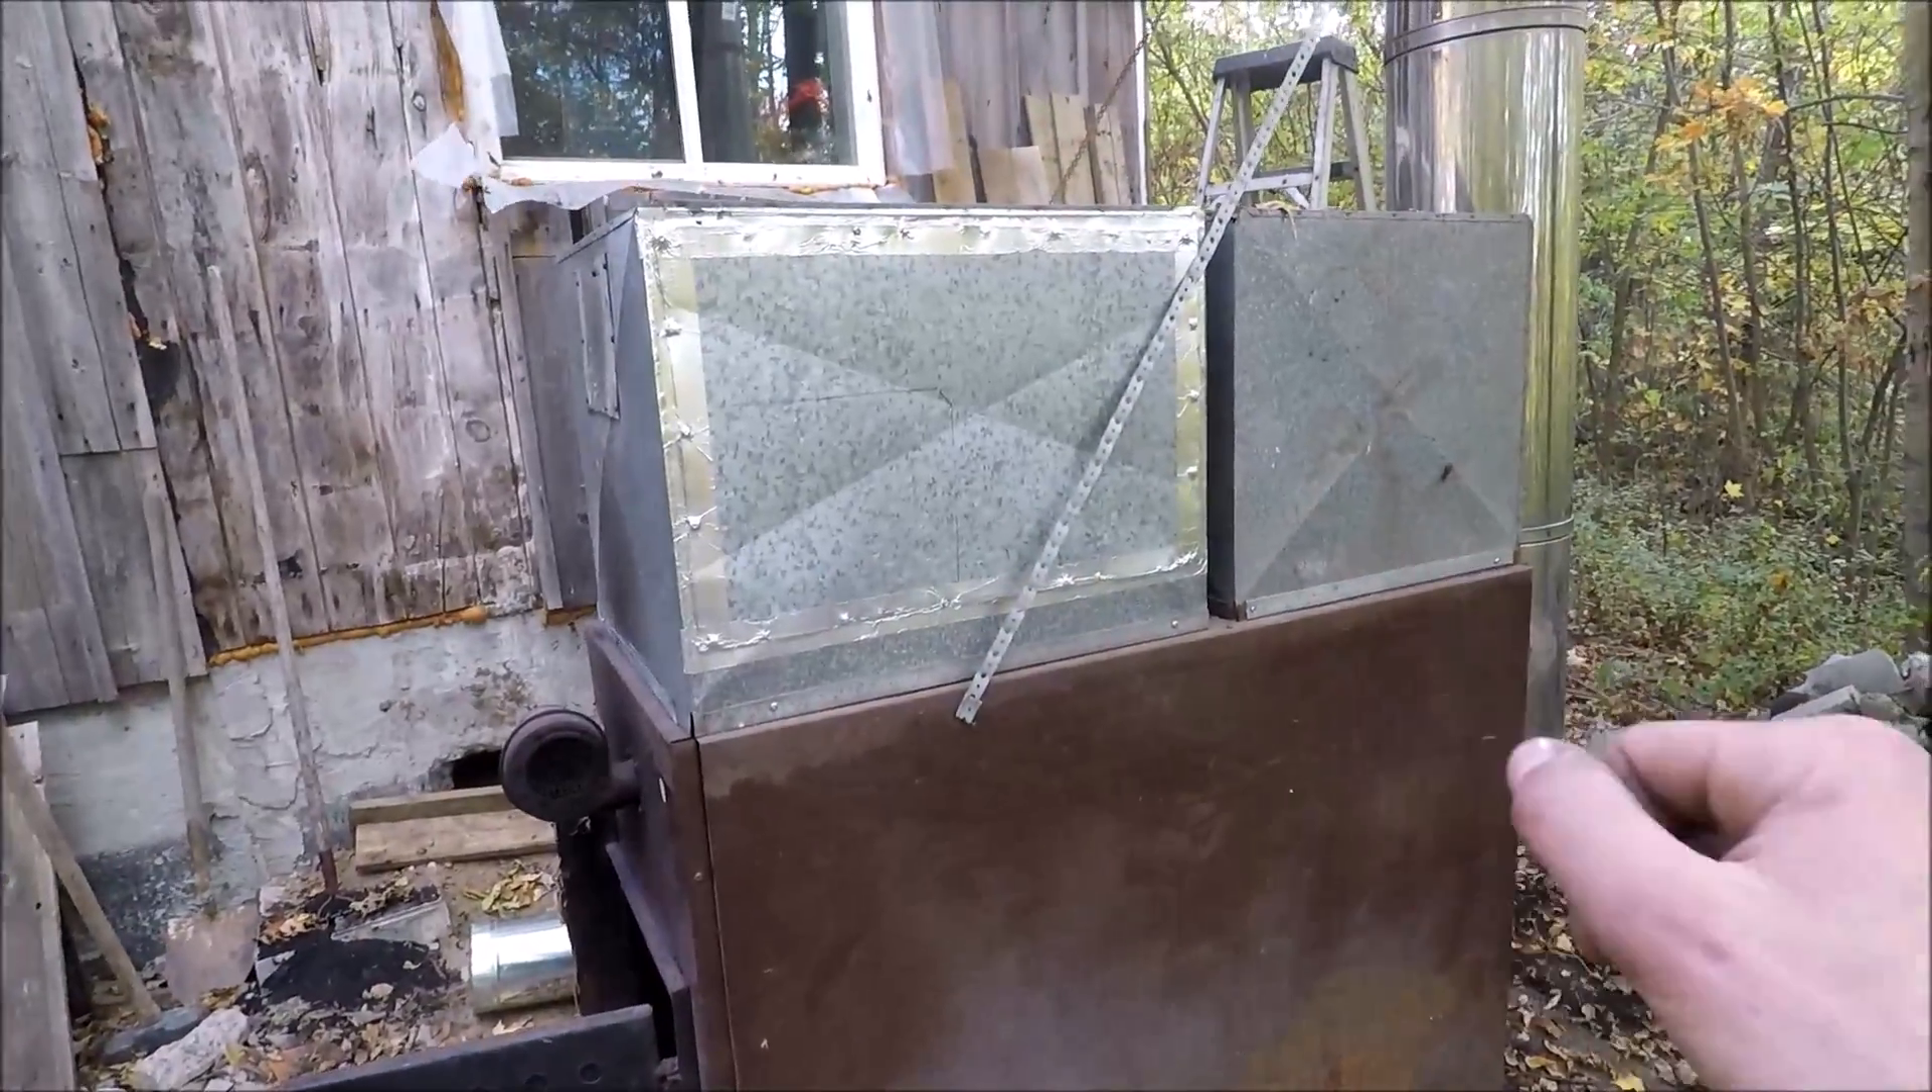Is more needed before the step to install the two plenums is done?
No.